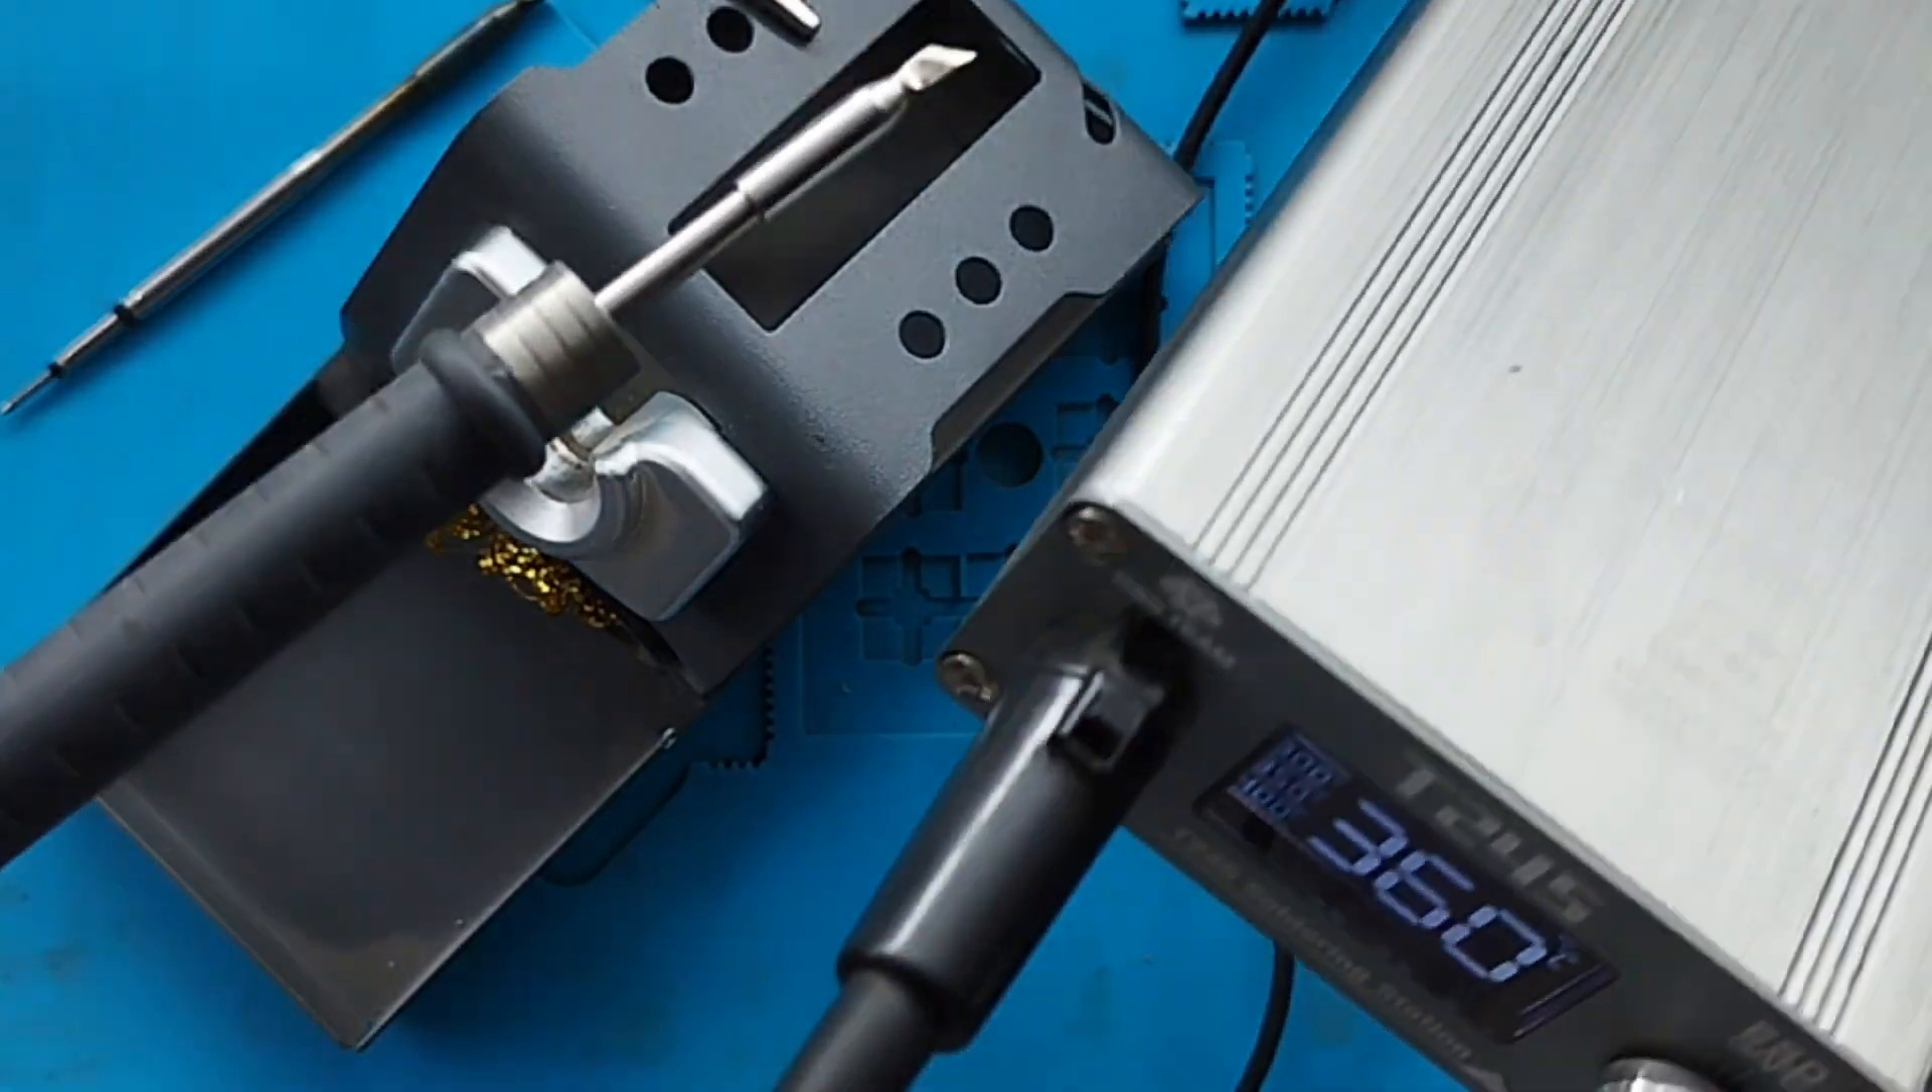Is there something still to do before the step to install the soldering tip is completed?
No.